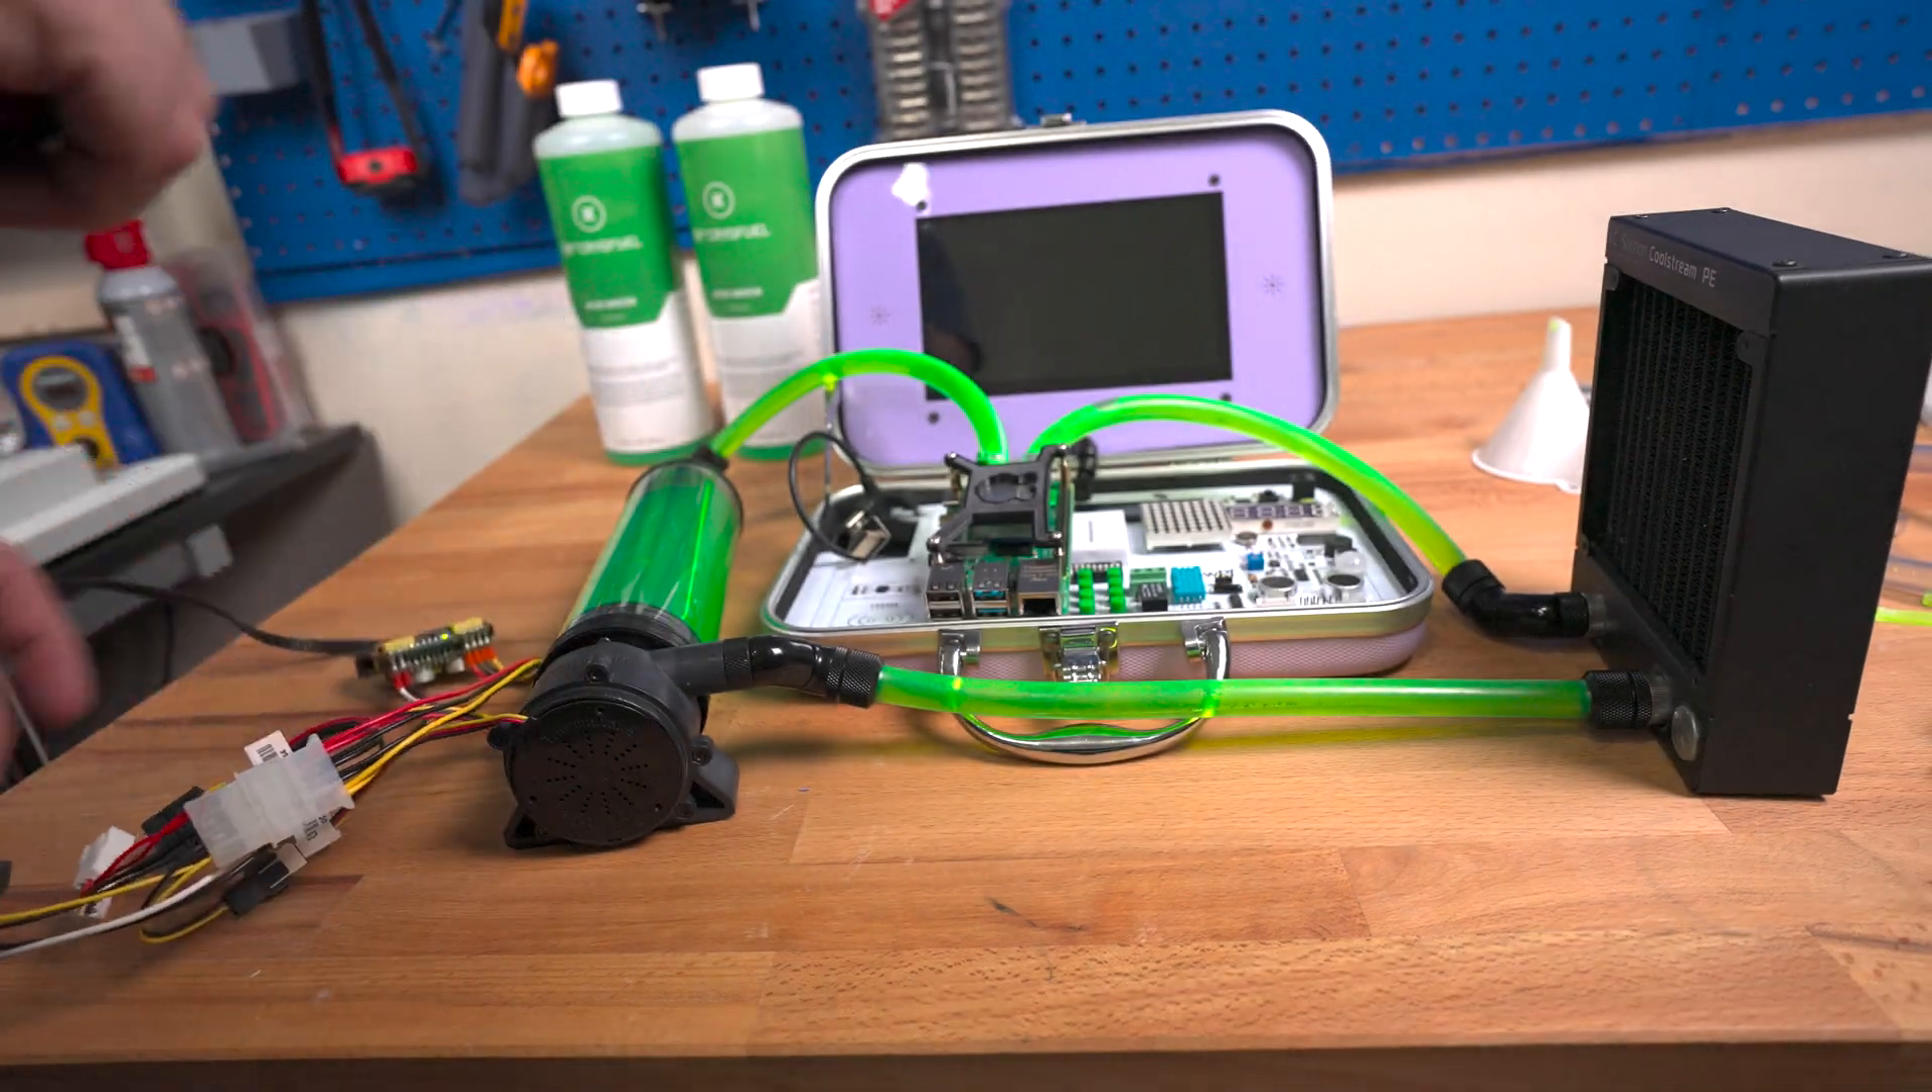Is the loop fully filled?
Yes.